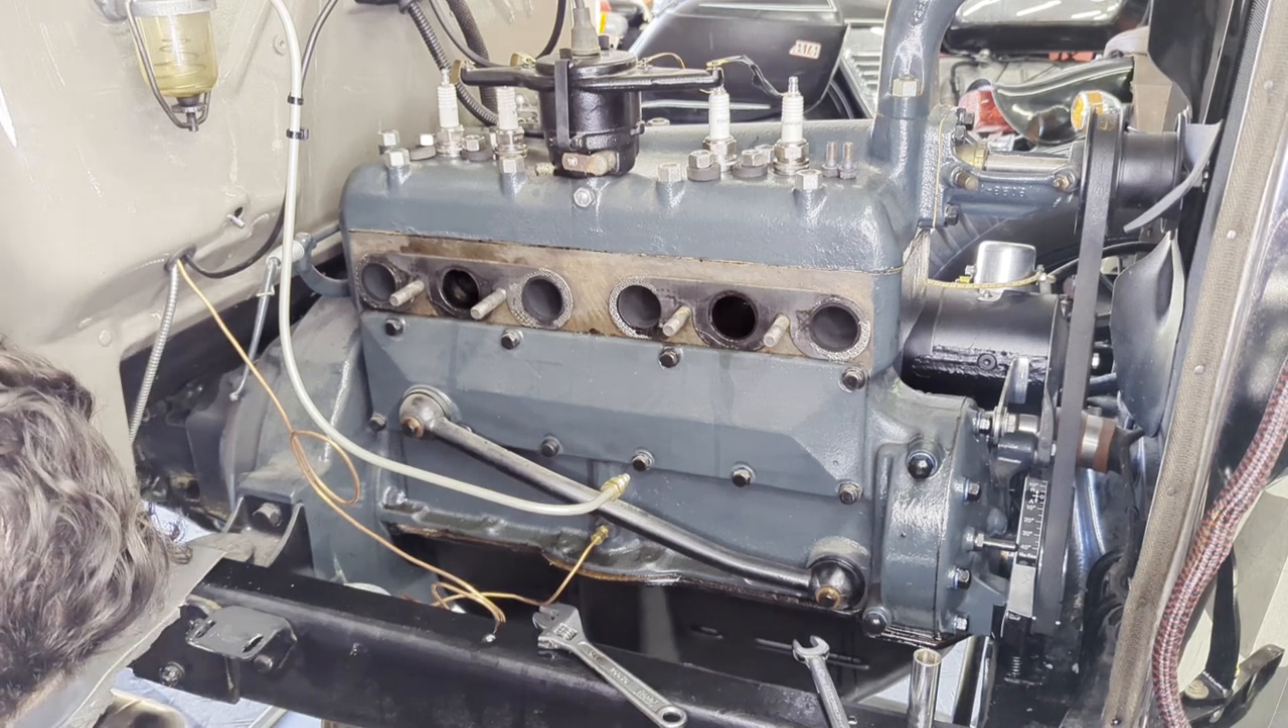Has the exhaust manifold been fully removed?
Yes.